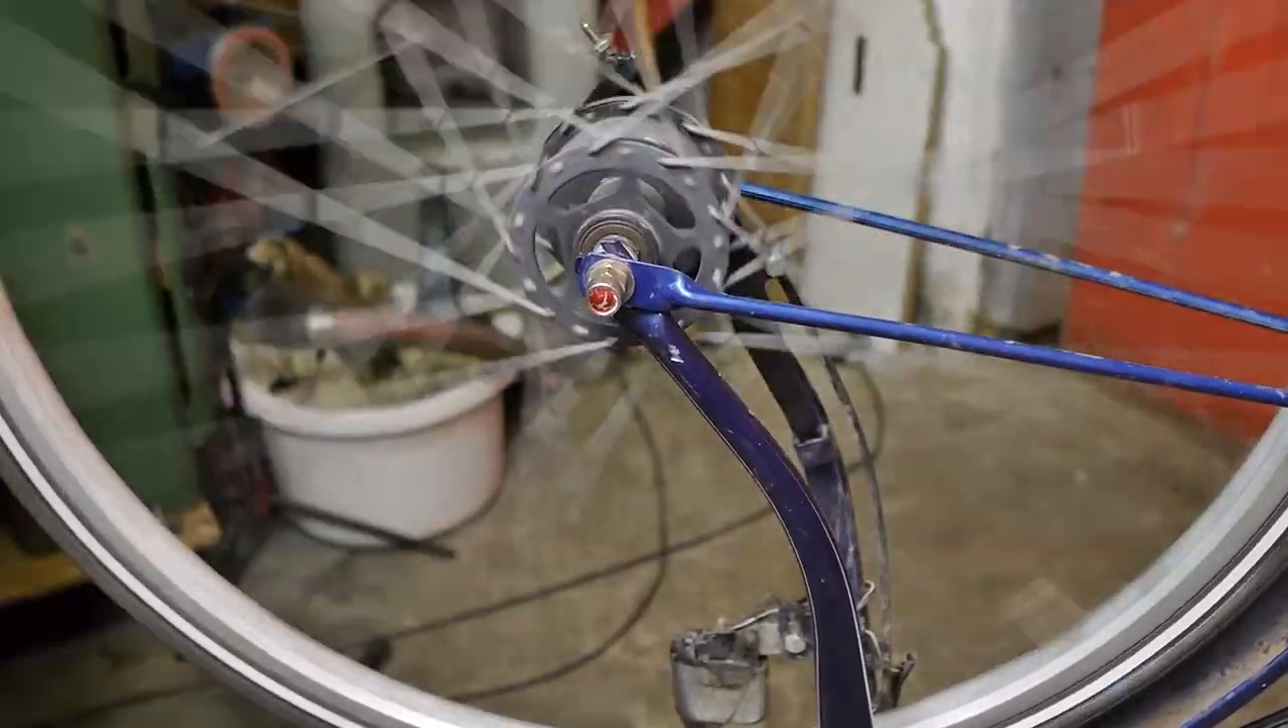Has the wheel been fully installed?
Yes.